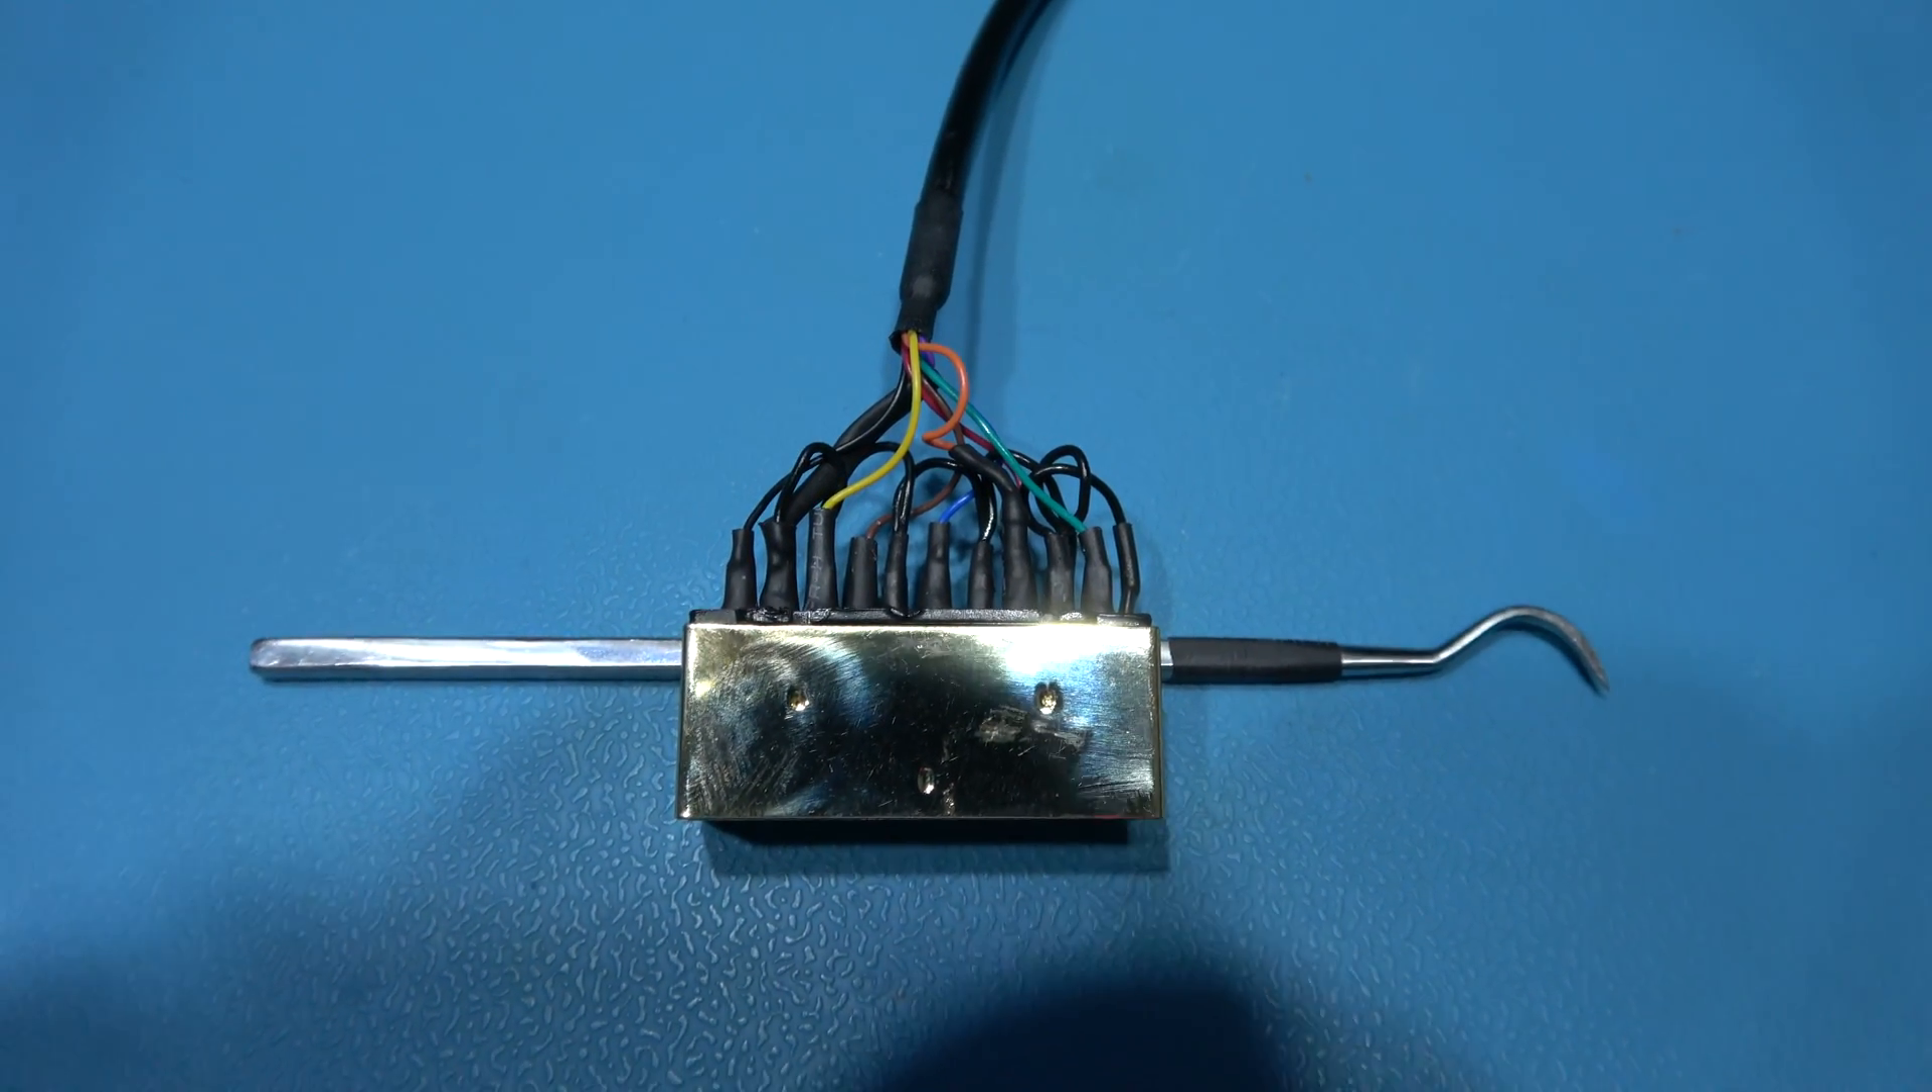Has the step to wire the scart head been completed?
Yes.